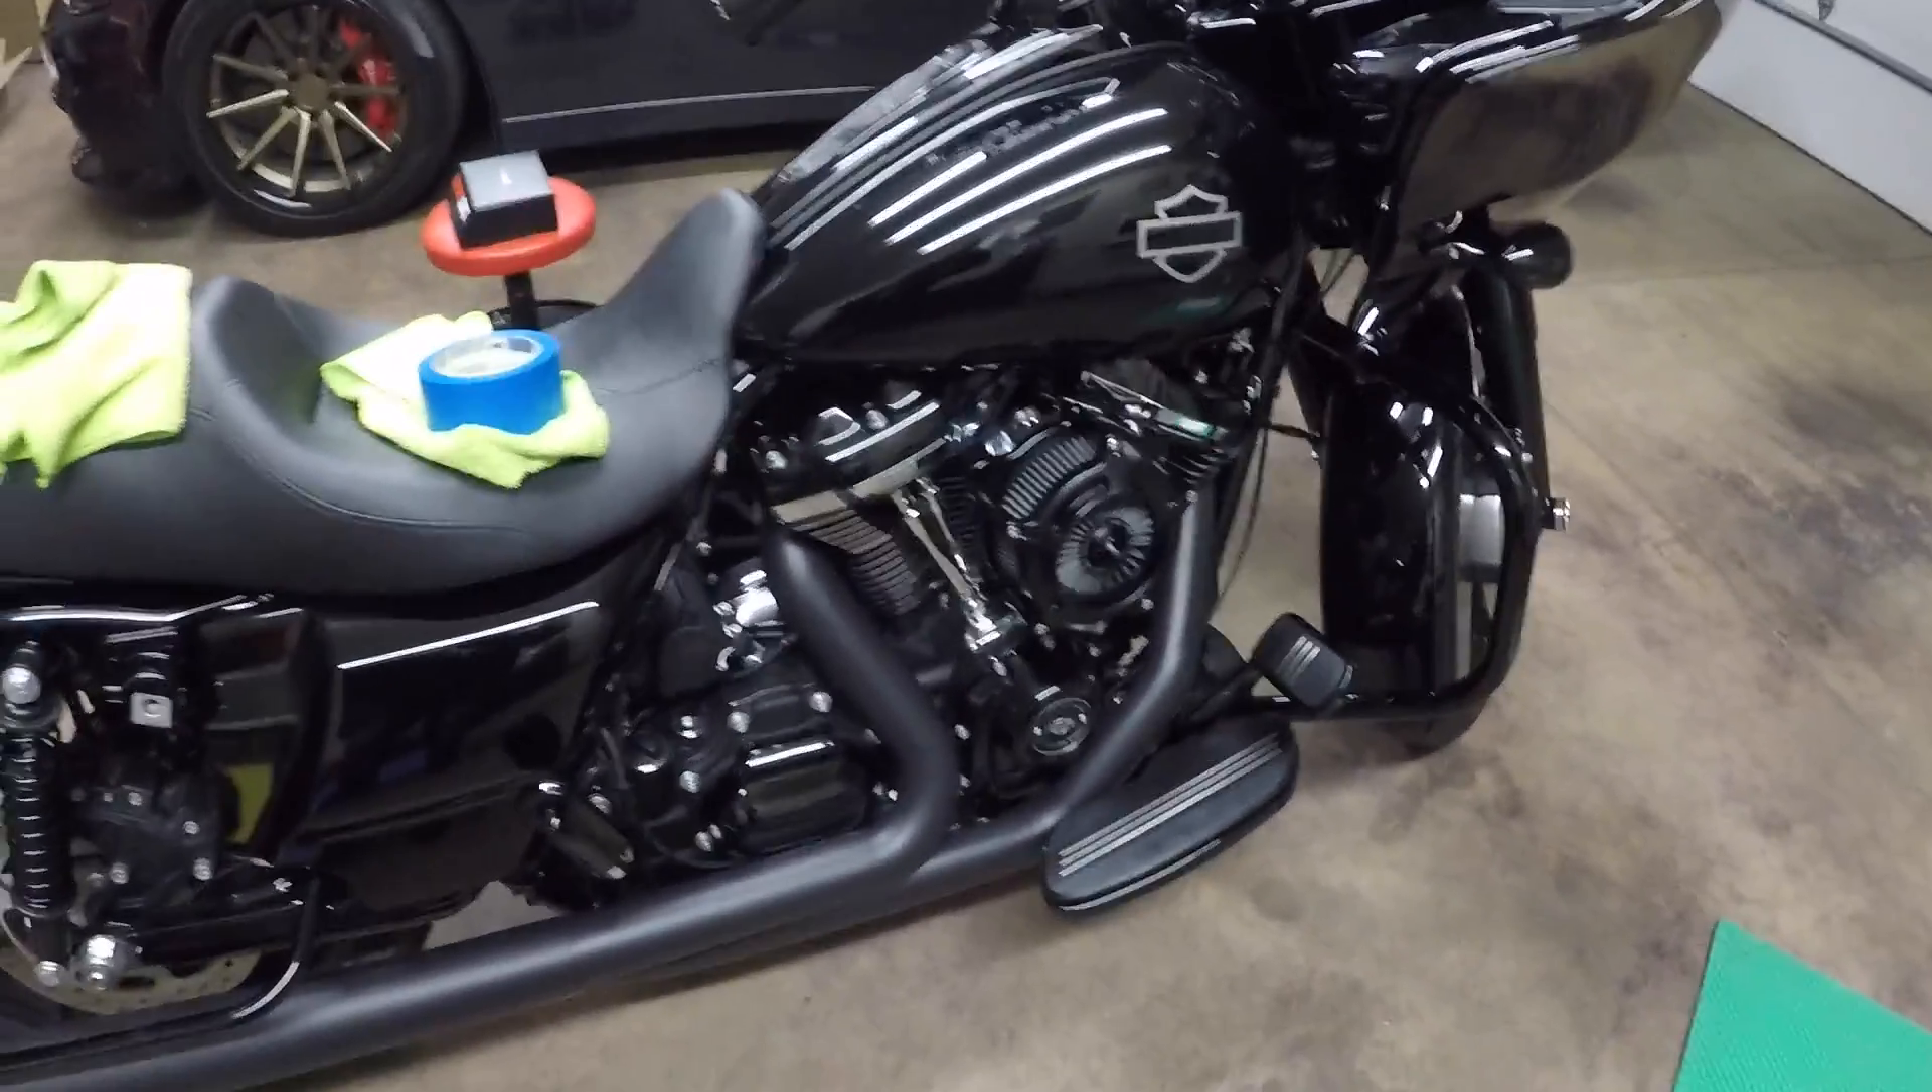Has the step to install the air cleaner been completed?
Yes.